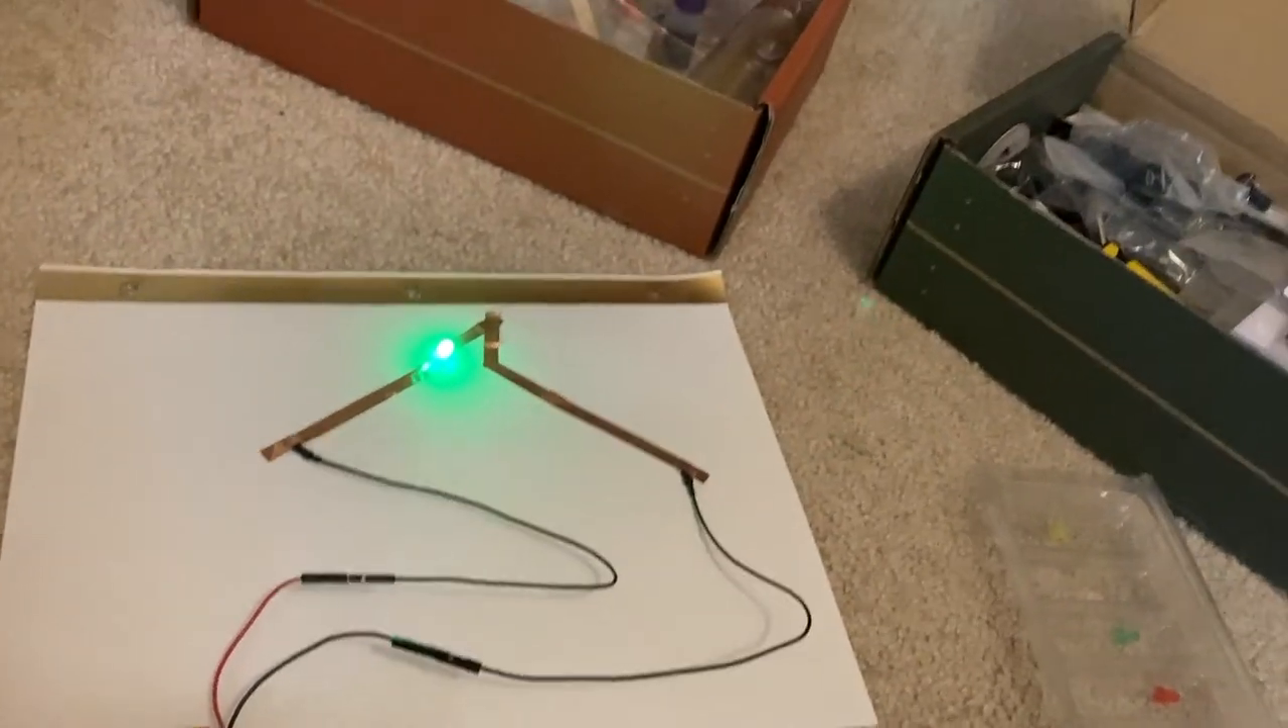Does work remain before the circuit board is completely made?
No.